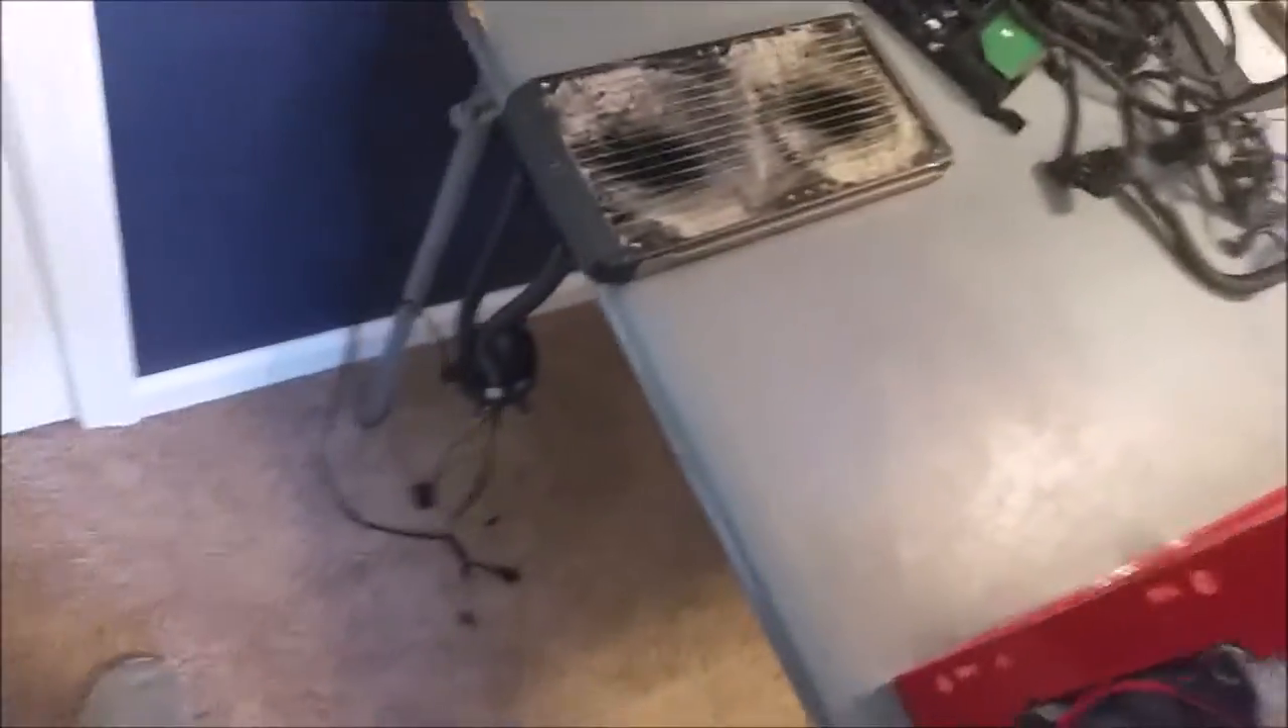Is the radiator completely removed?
Yes.